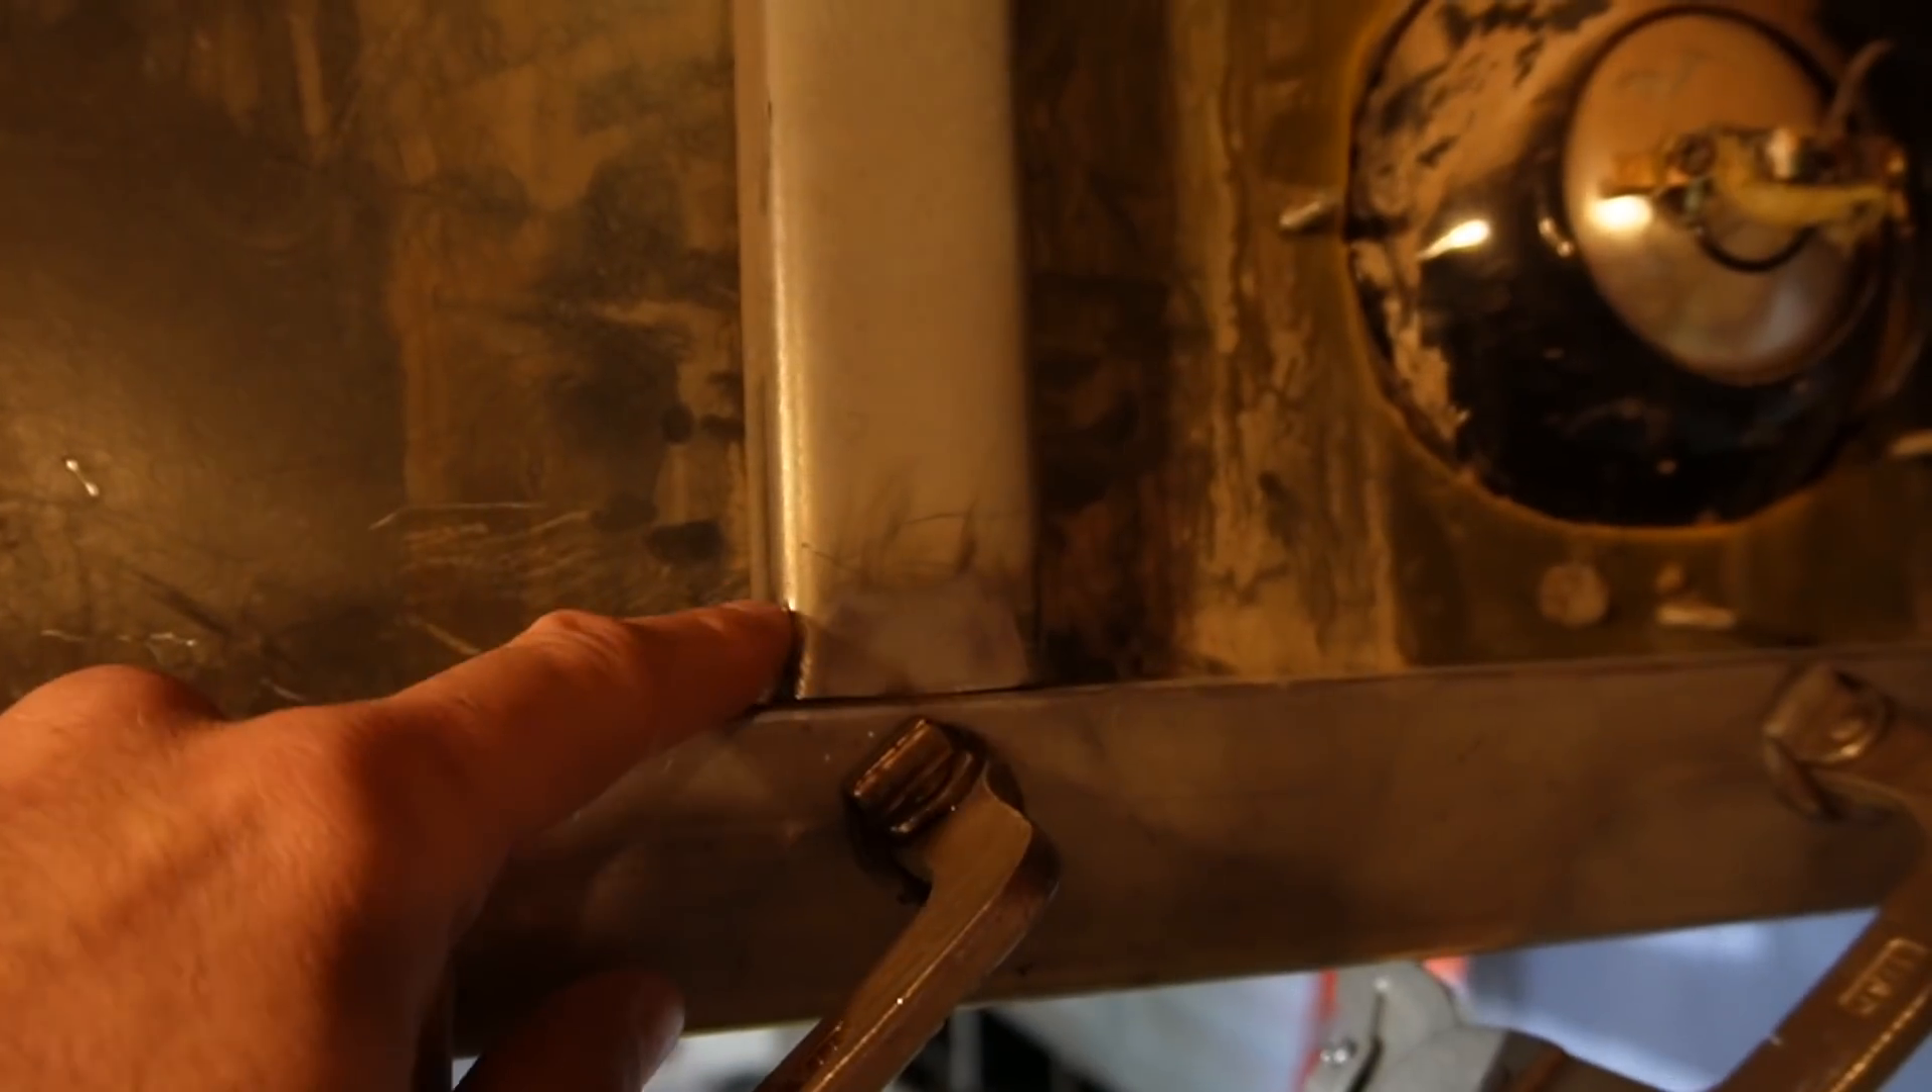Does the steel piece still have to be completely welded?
Yes.